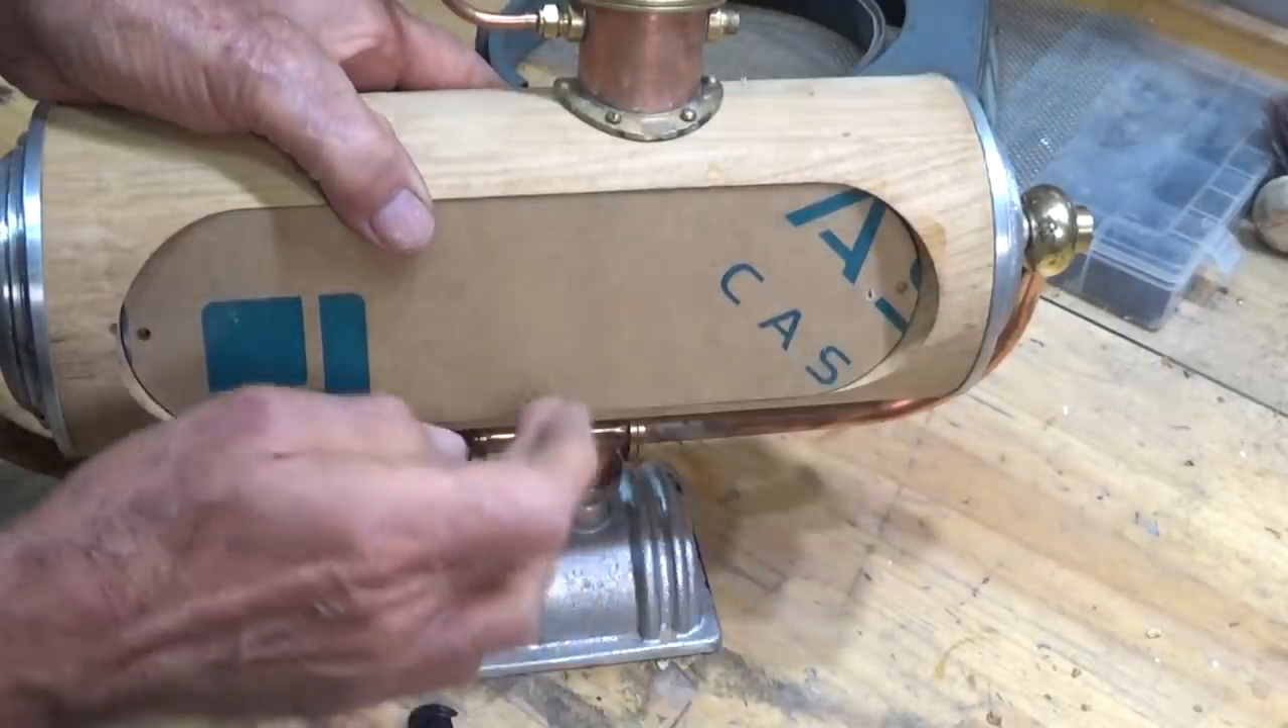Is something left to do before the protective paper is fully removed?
Yes.